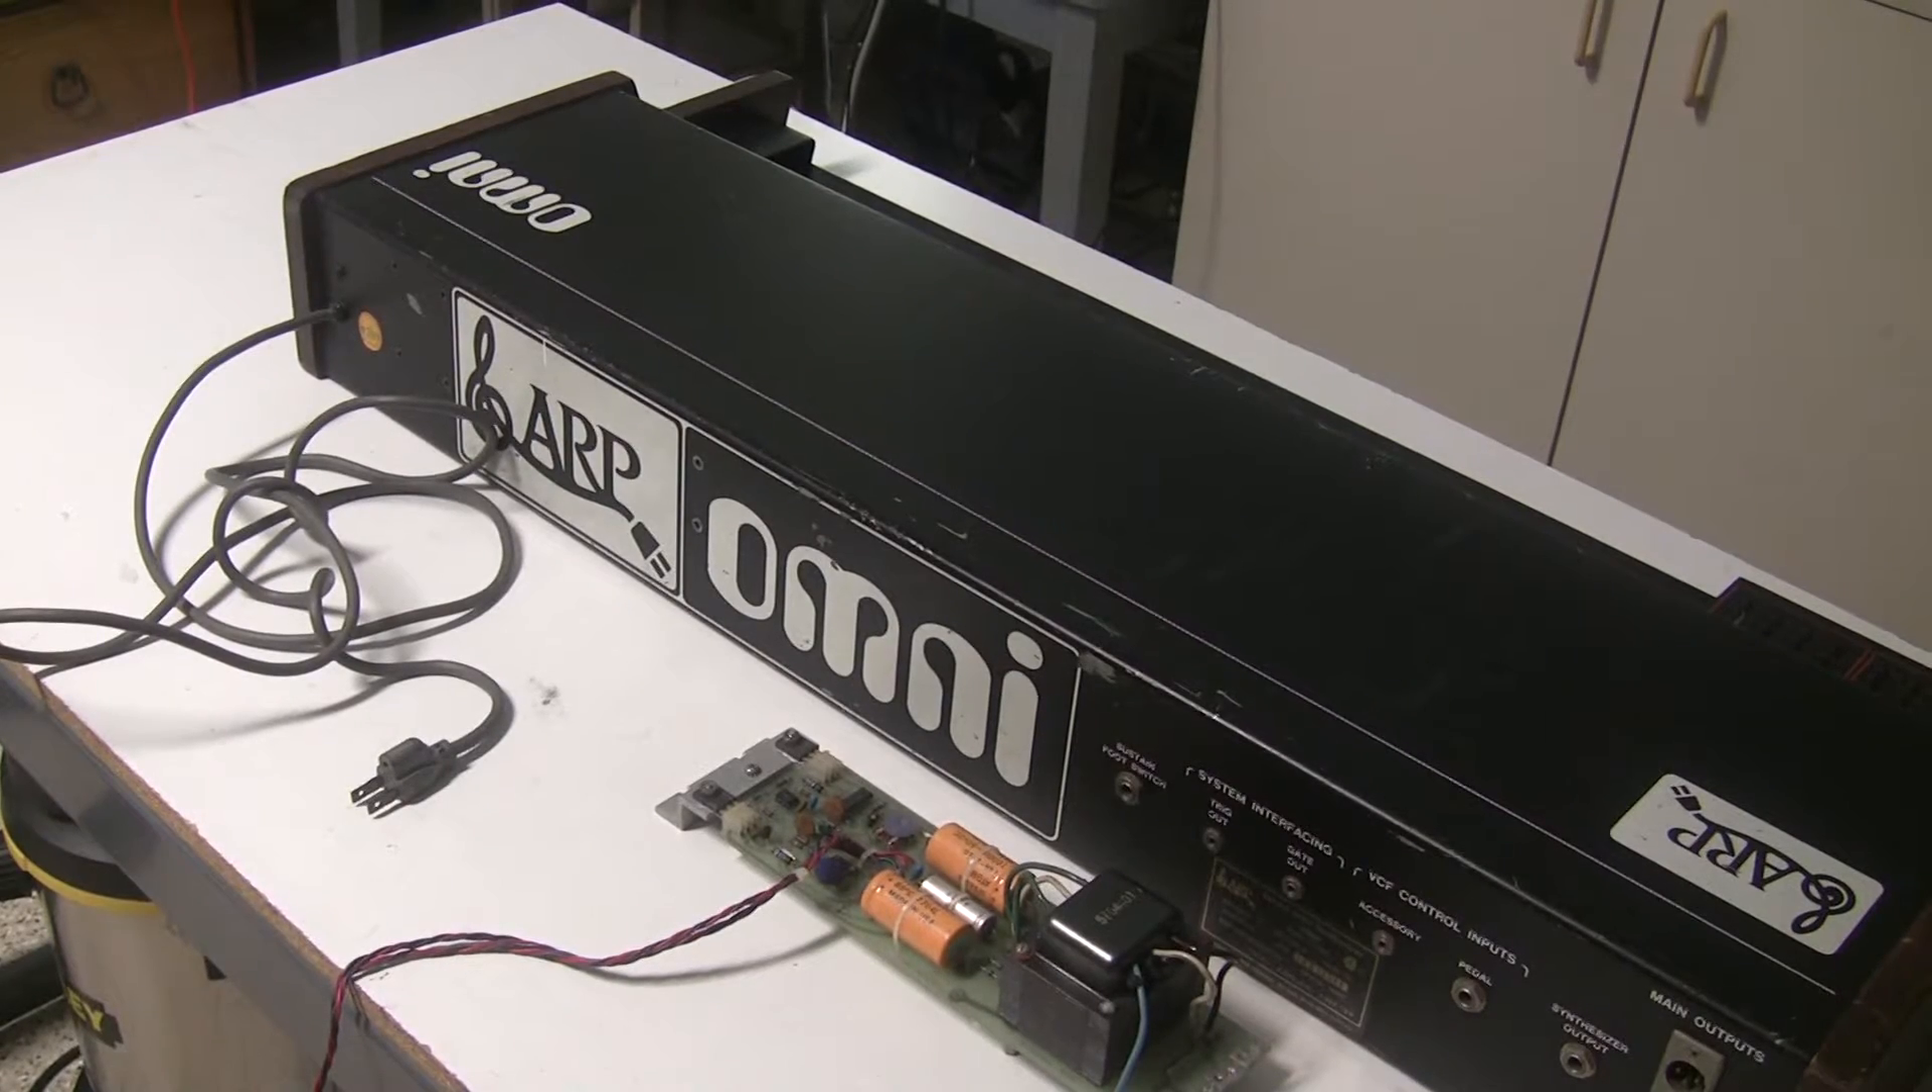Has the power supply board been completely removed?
Yes.